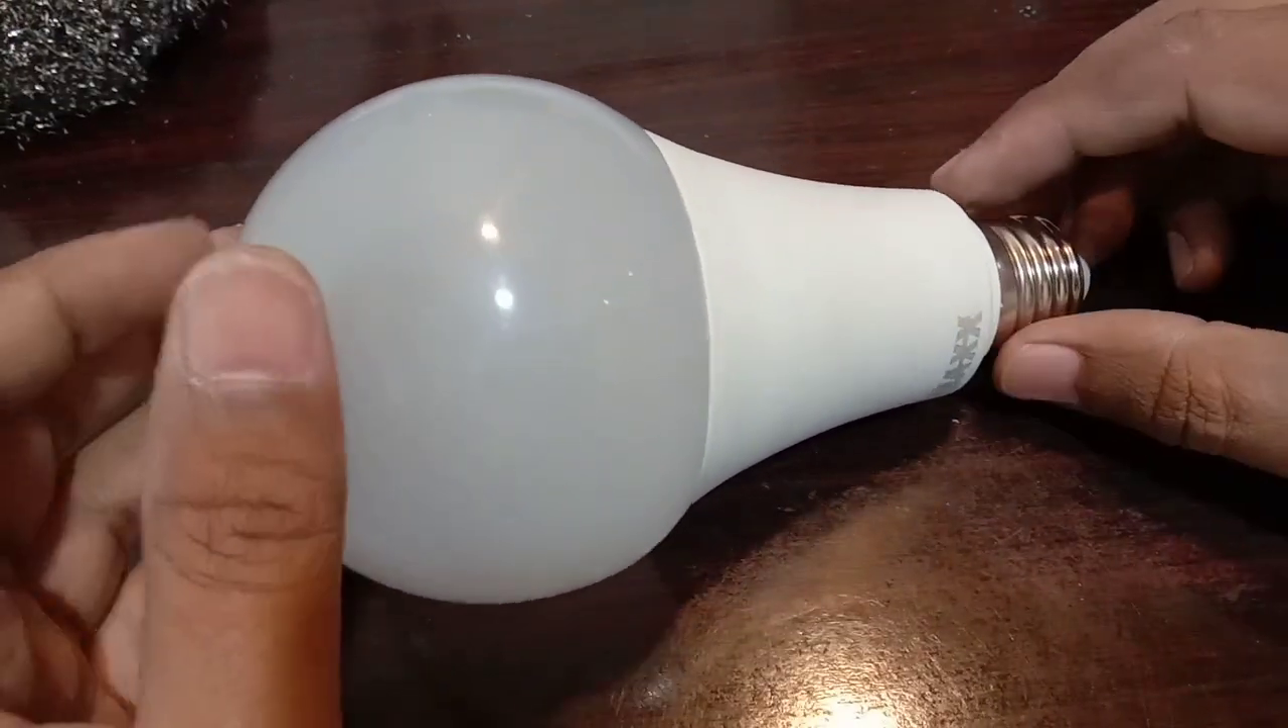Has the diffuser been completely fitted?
Yes.